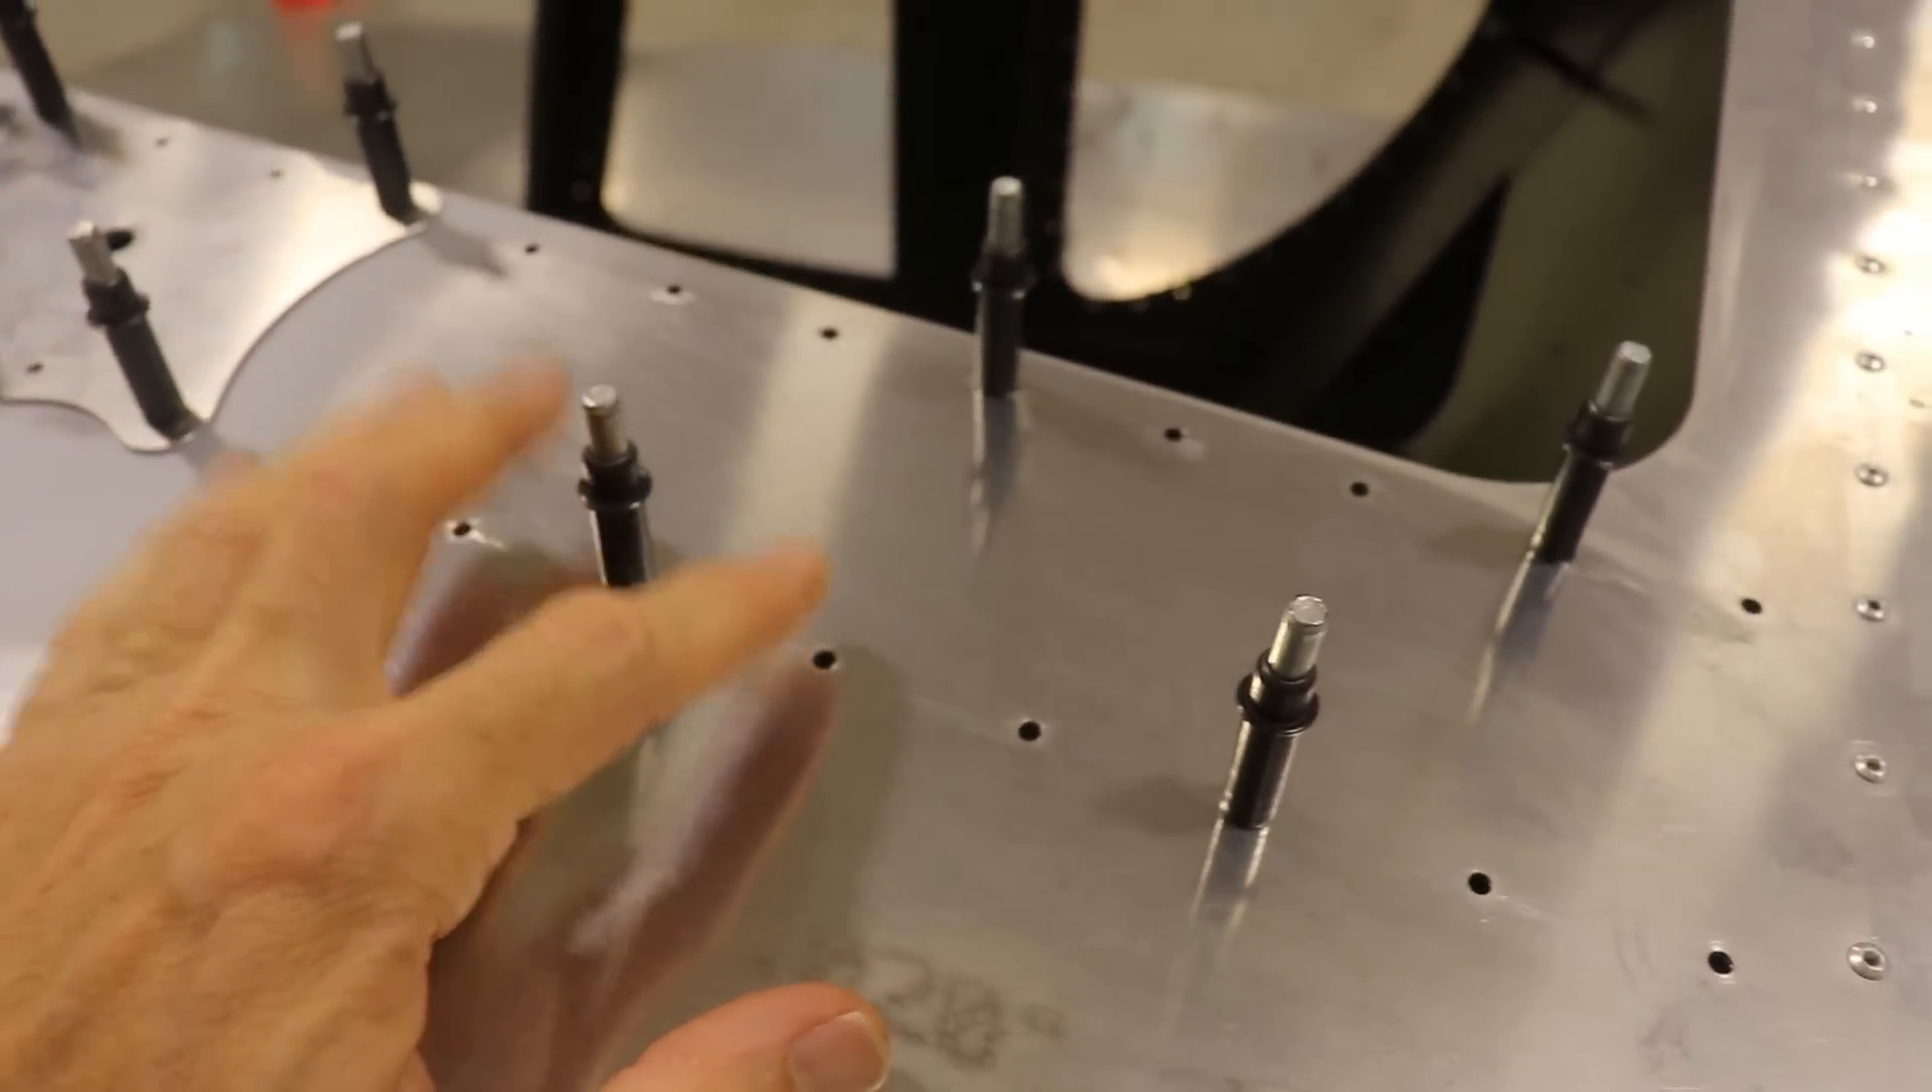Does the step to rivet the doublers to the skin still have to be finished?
Yes.